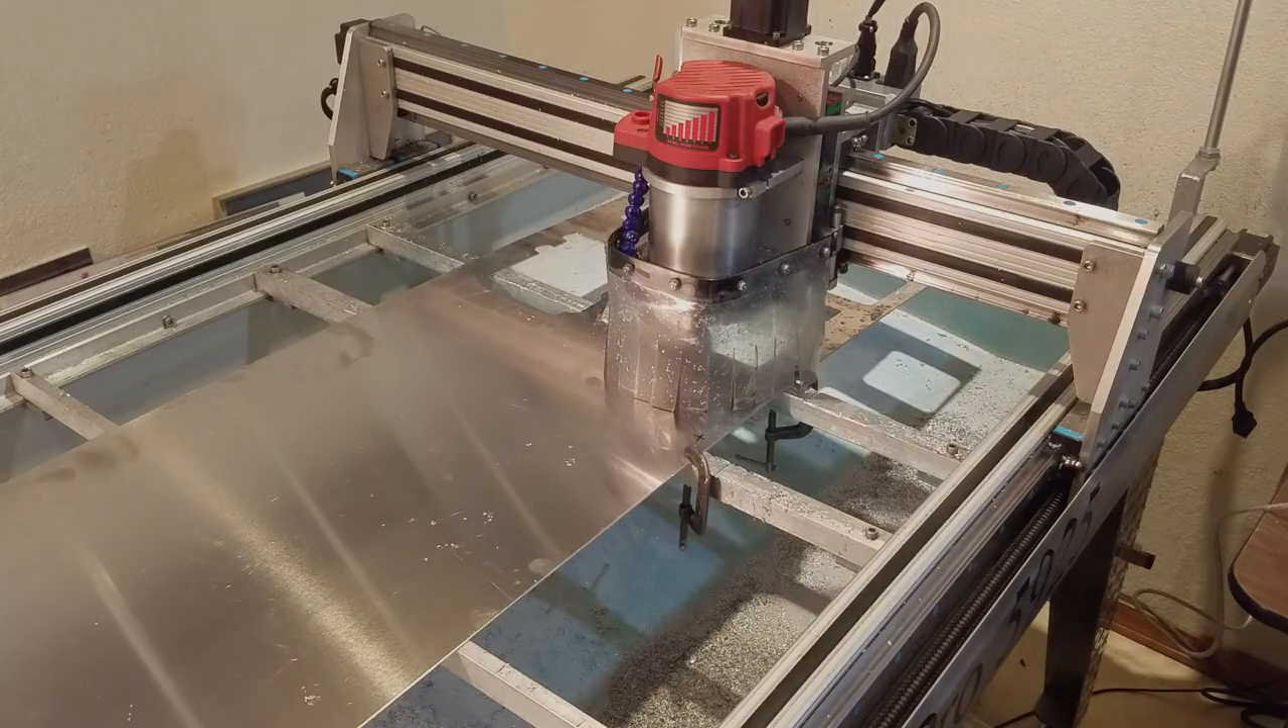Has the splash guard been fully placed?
Yes.